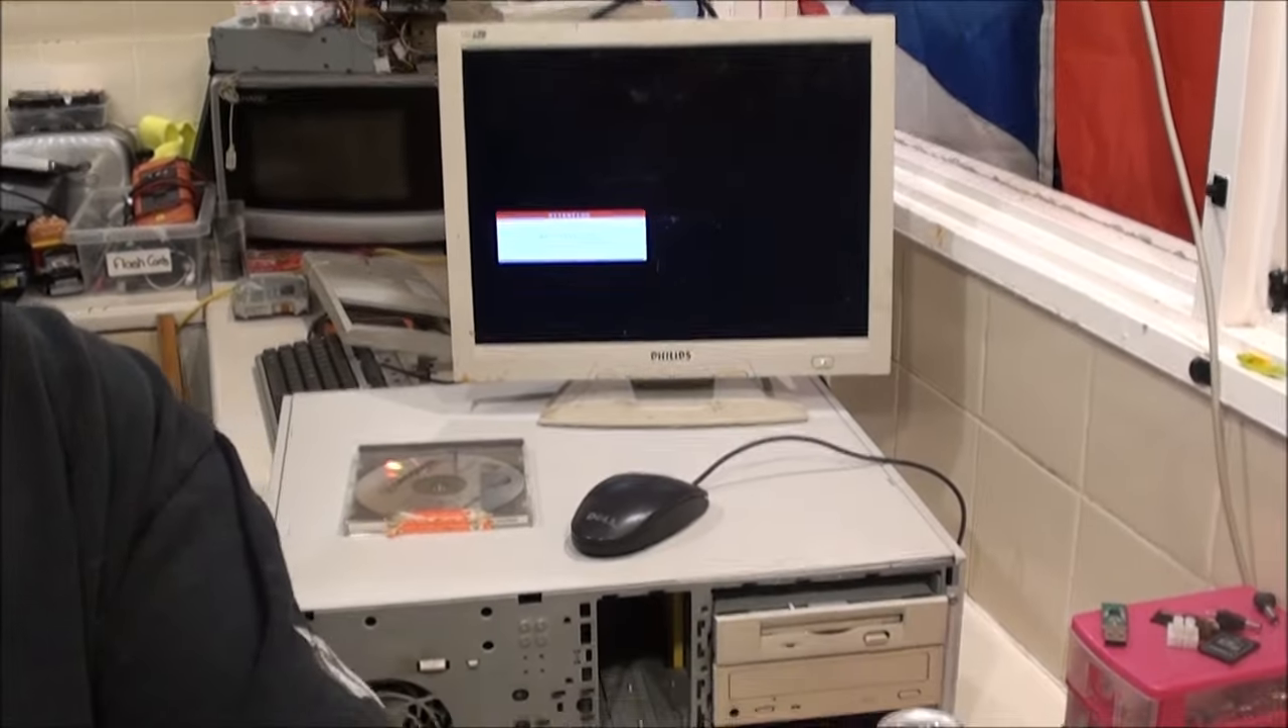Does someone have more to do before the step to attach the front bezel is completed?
Yes.